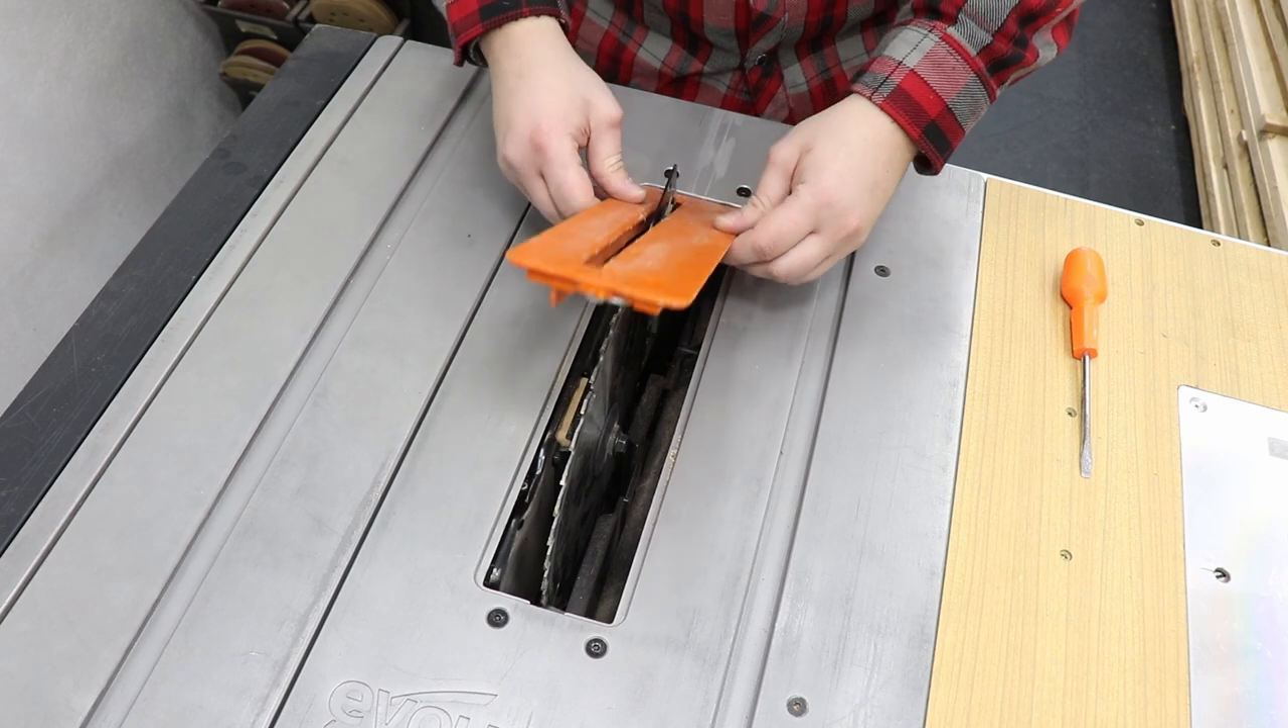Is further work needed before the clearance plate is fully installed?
Yes.